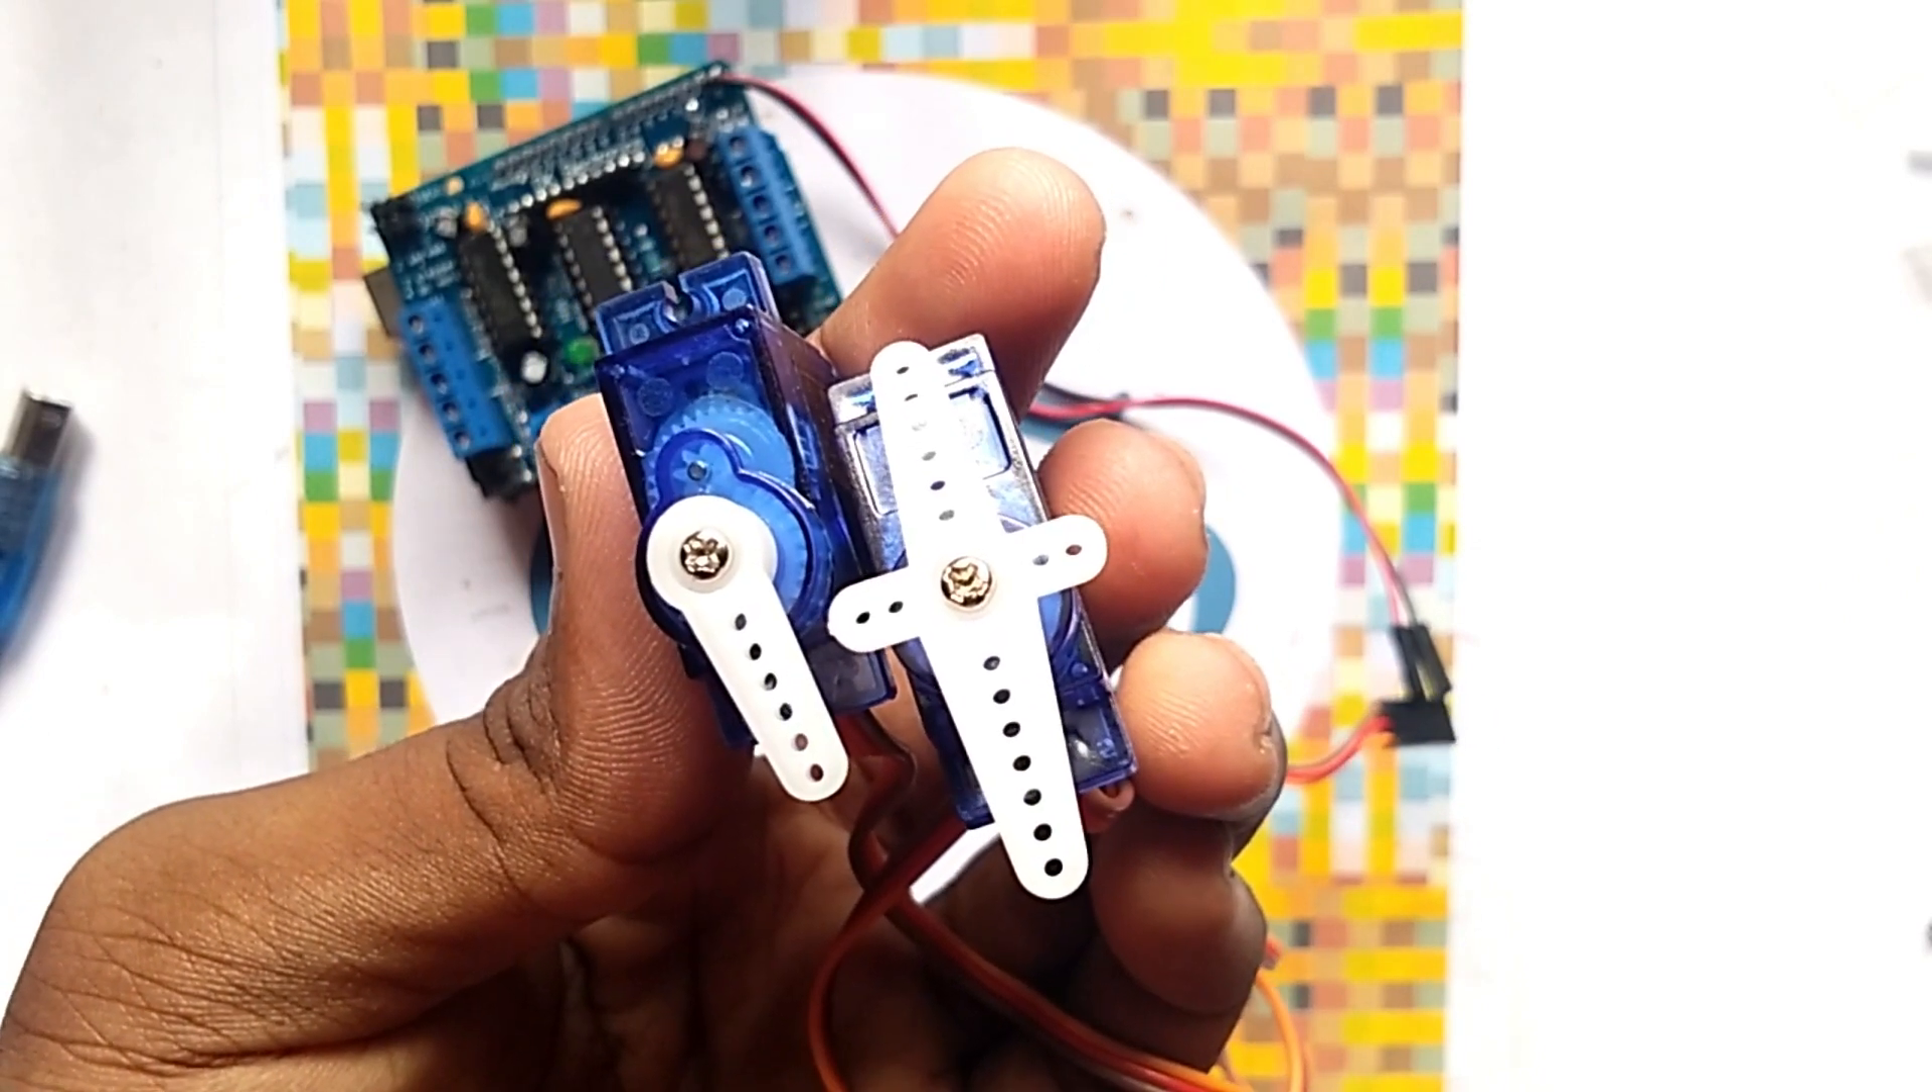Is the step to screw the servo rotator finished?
Yes.